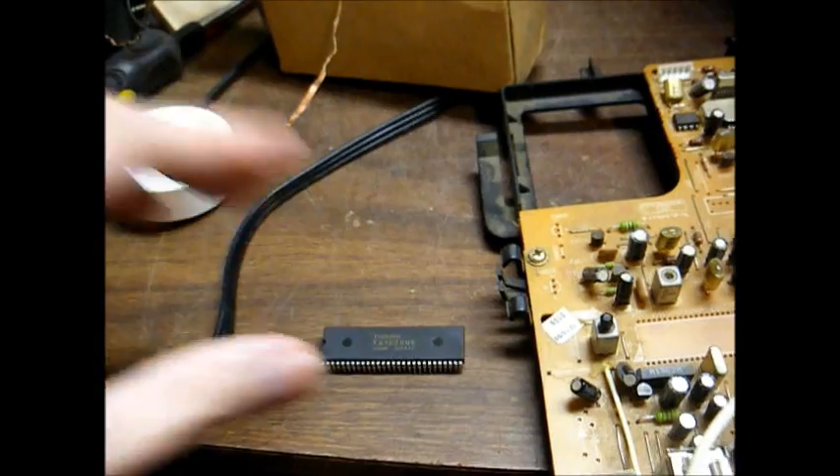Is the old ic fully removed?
Yes.